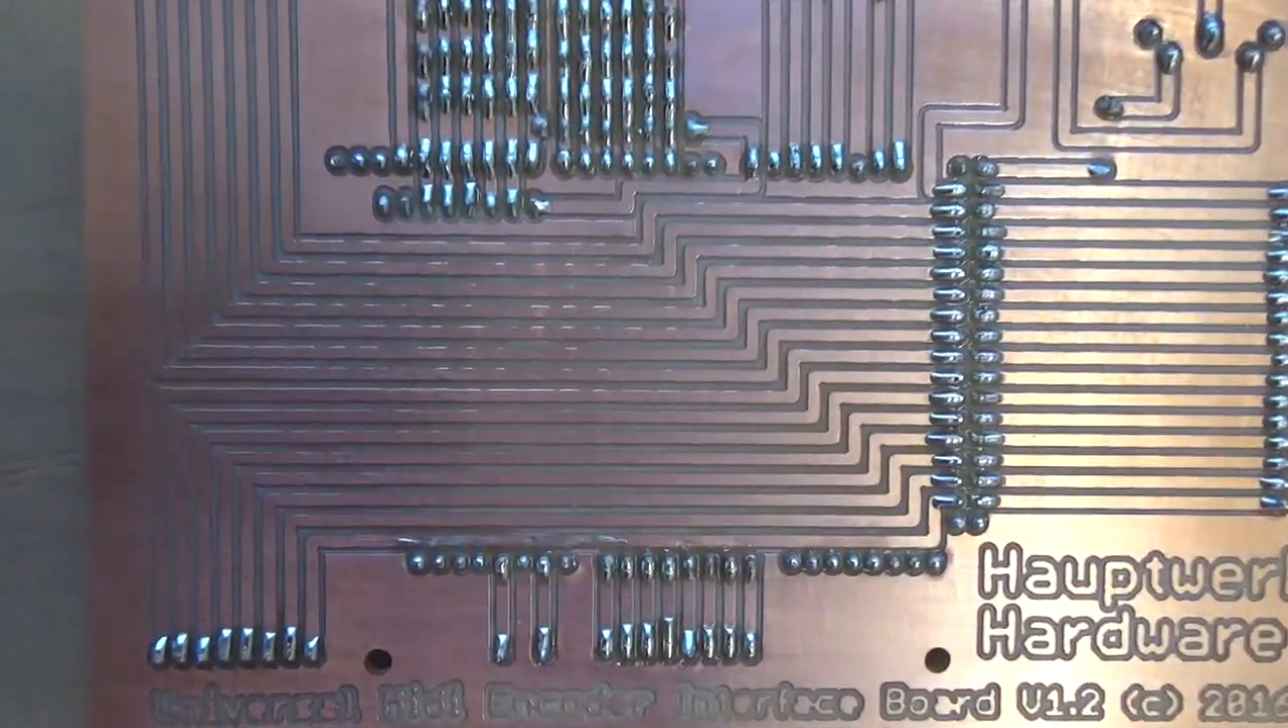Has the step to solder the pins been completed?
Yes.